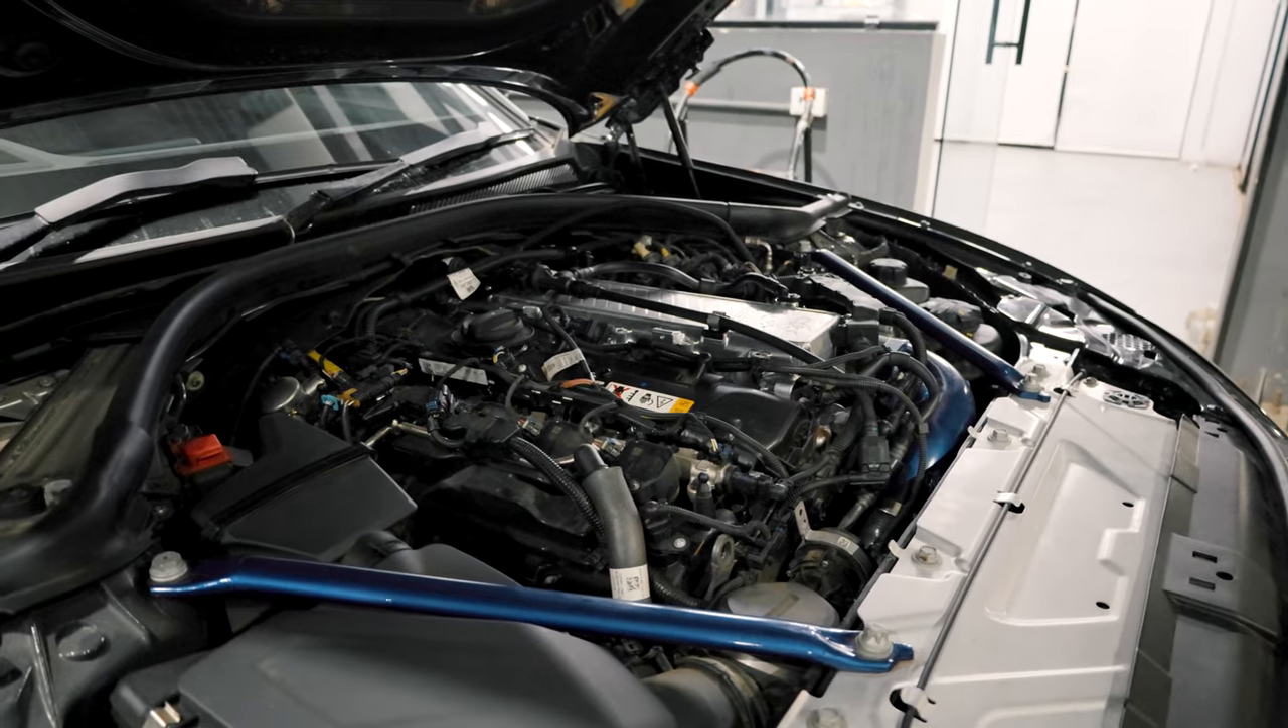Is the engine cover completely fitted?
No.